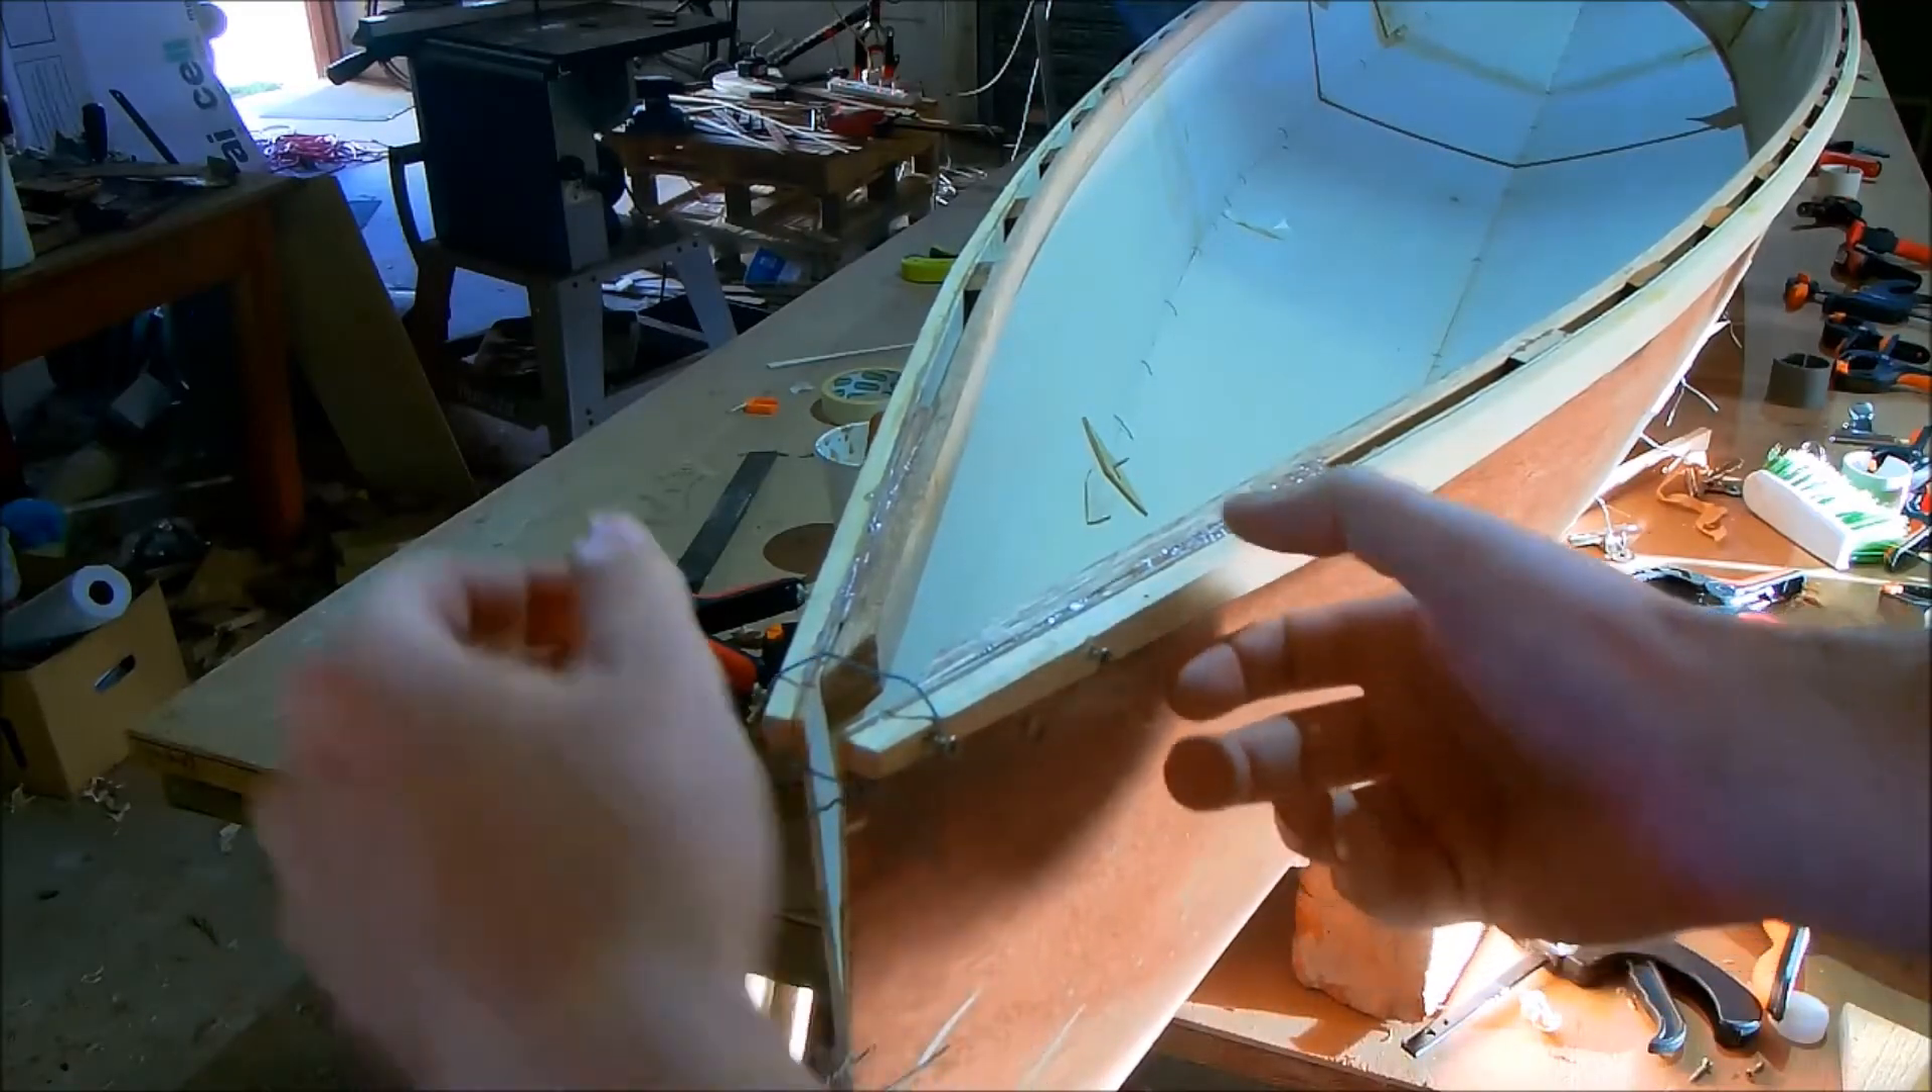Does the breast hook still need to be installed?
Yes.